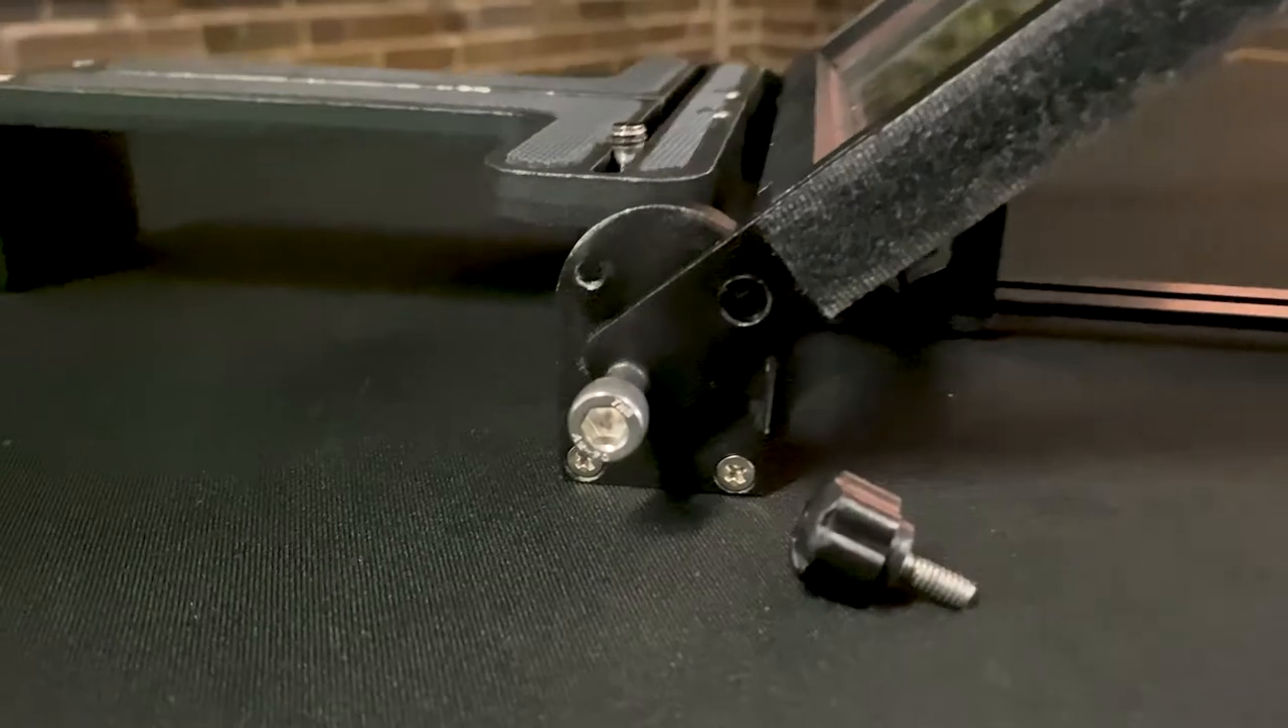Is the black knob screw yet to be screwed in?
Yes.